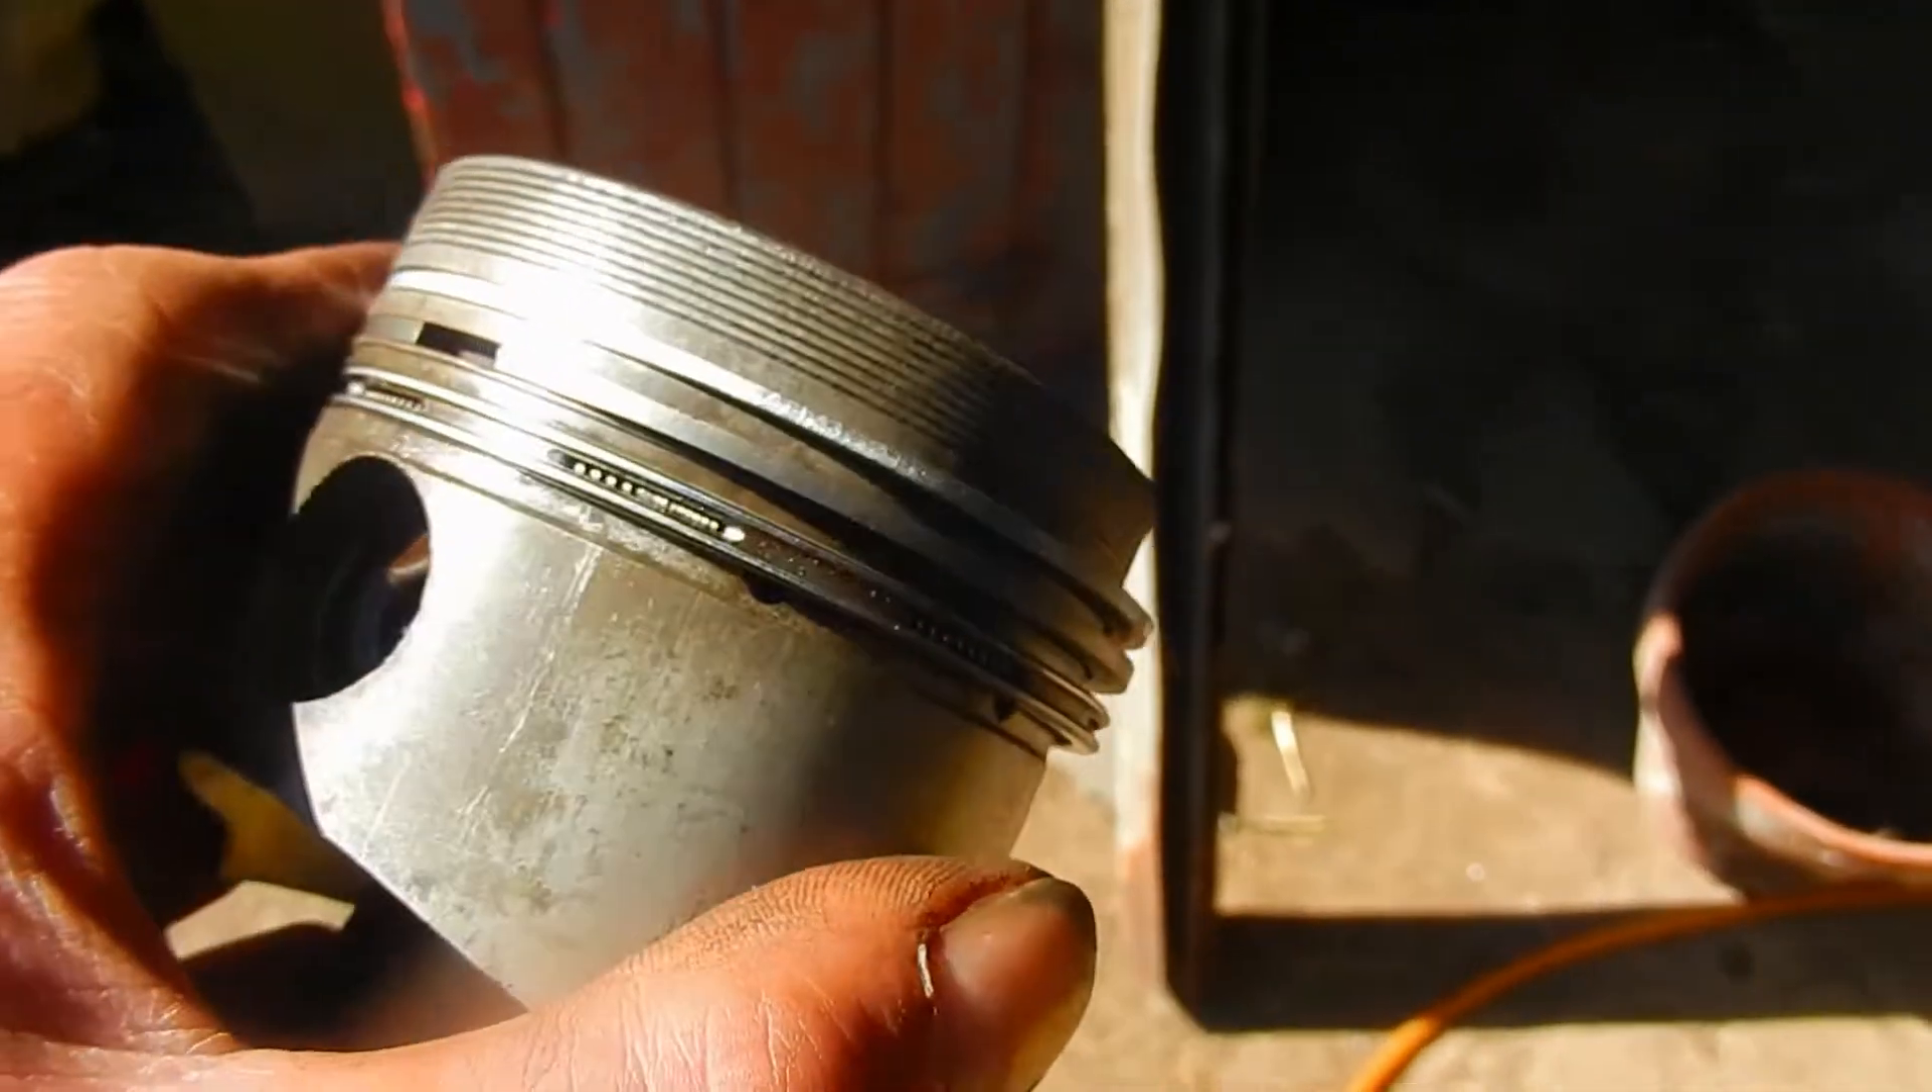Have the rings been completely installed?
Yes.